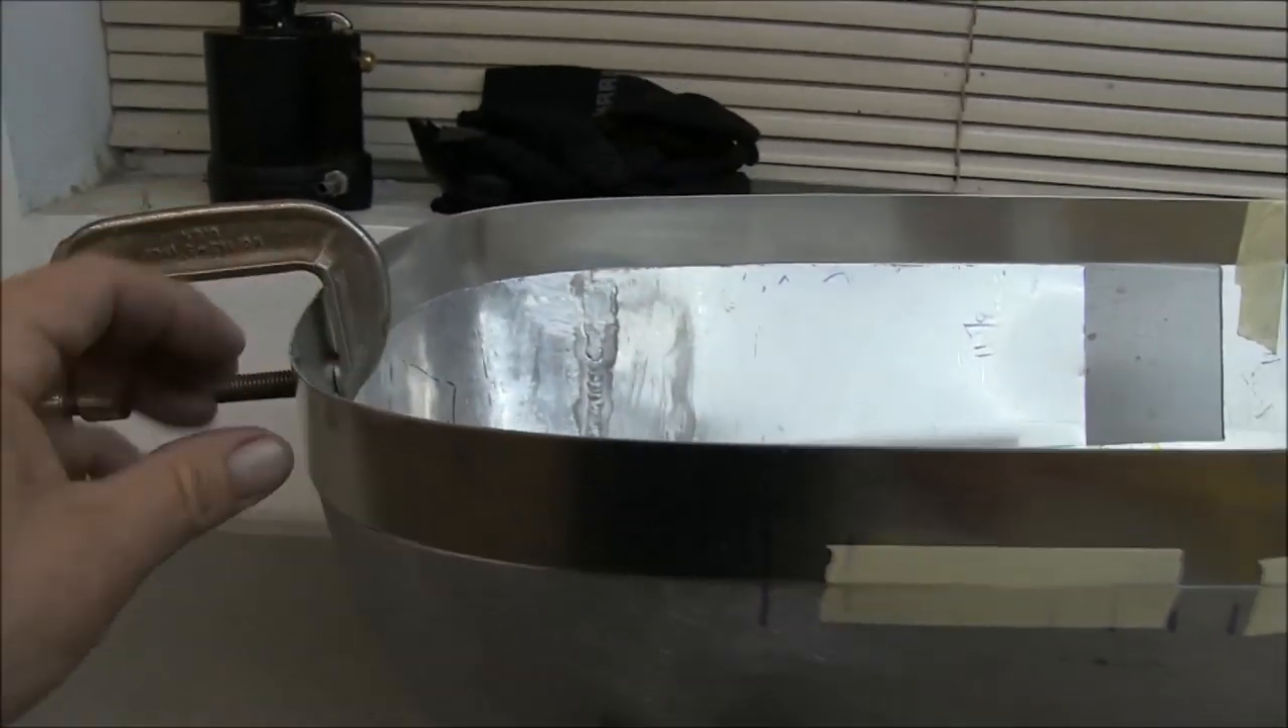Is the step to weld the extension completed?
No.